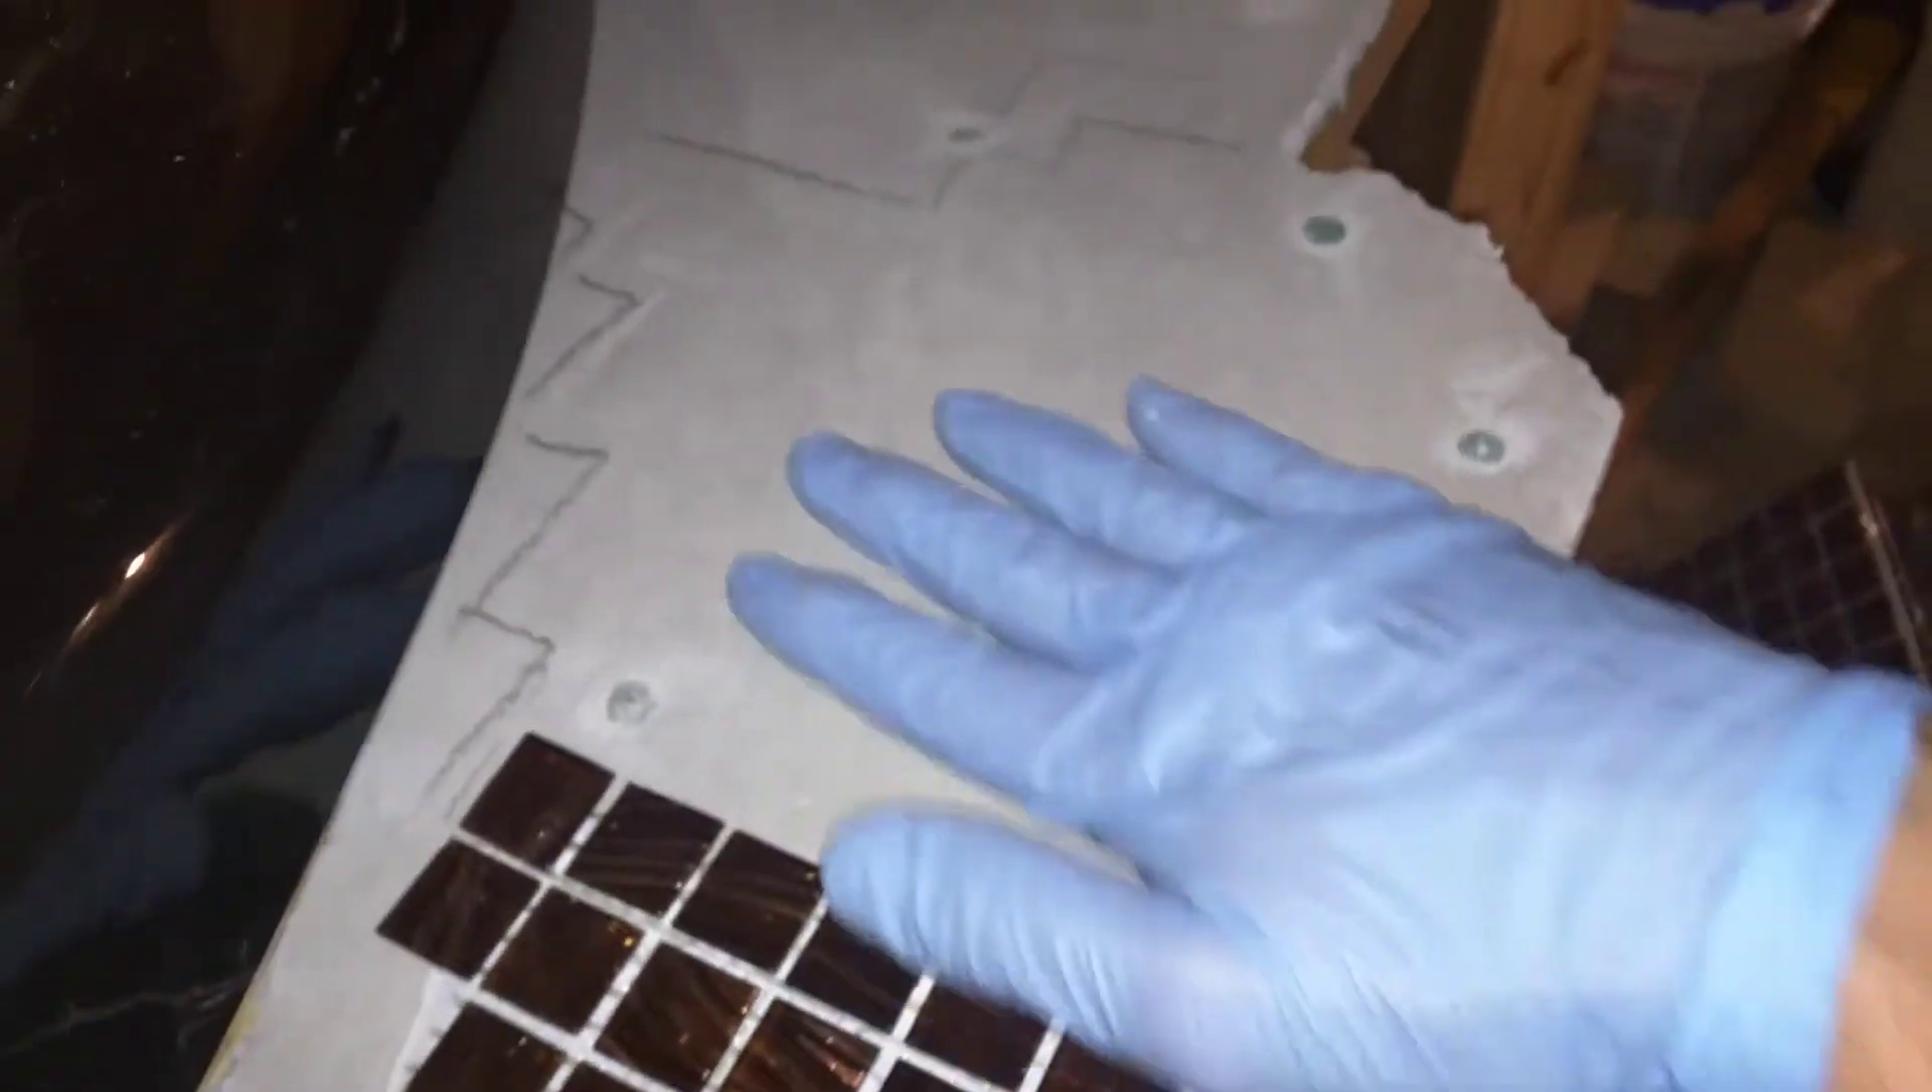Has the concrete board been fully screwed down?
Yes.